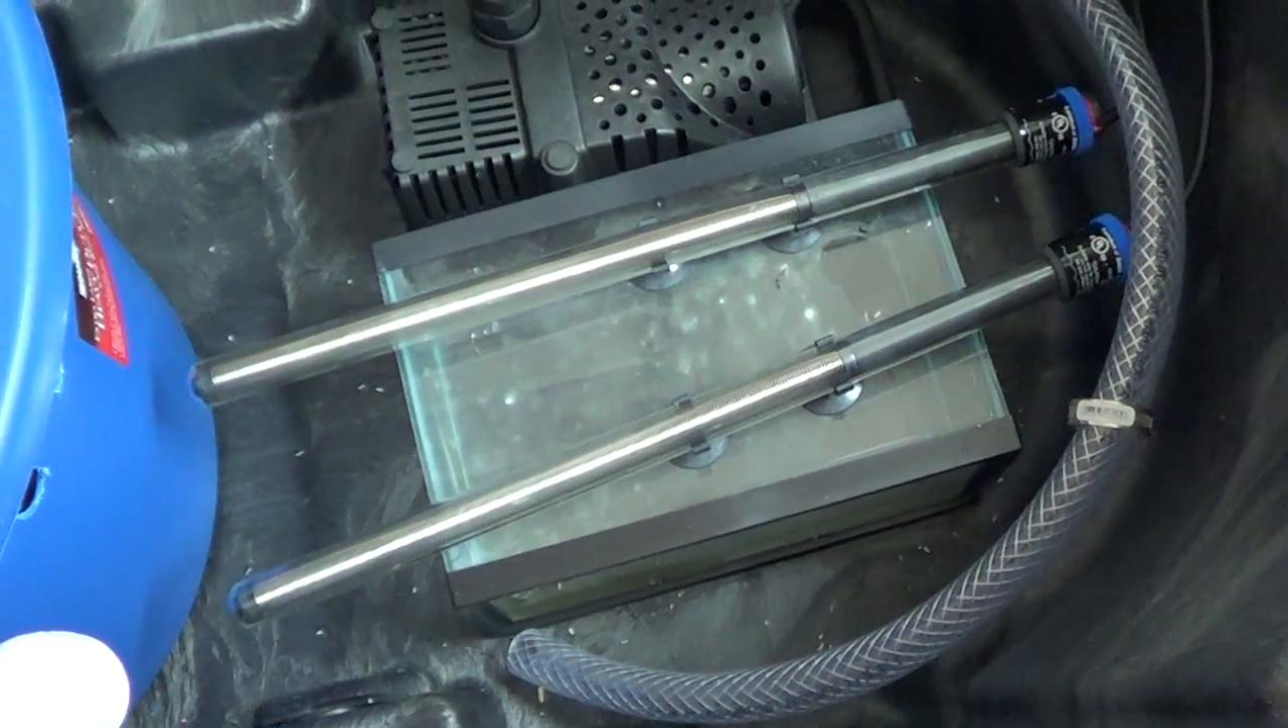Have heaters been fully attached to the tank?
Yes.